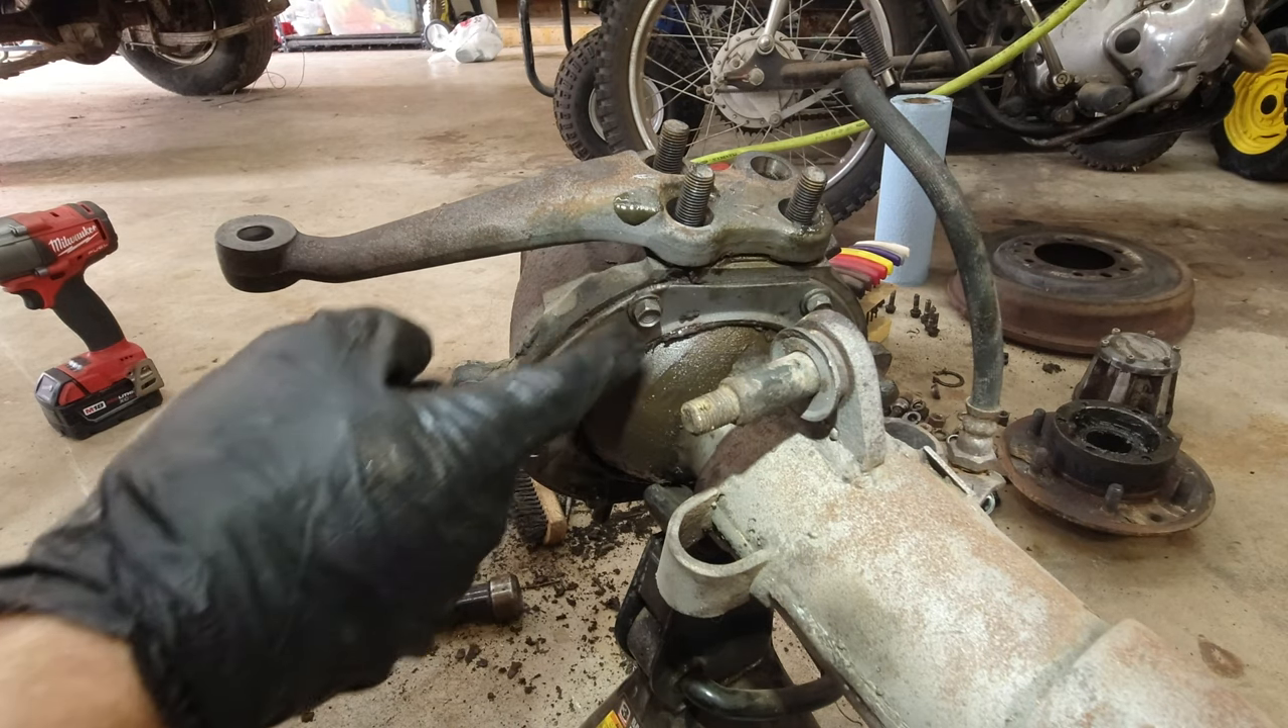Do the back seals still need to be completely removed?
Yes.